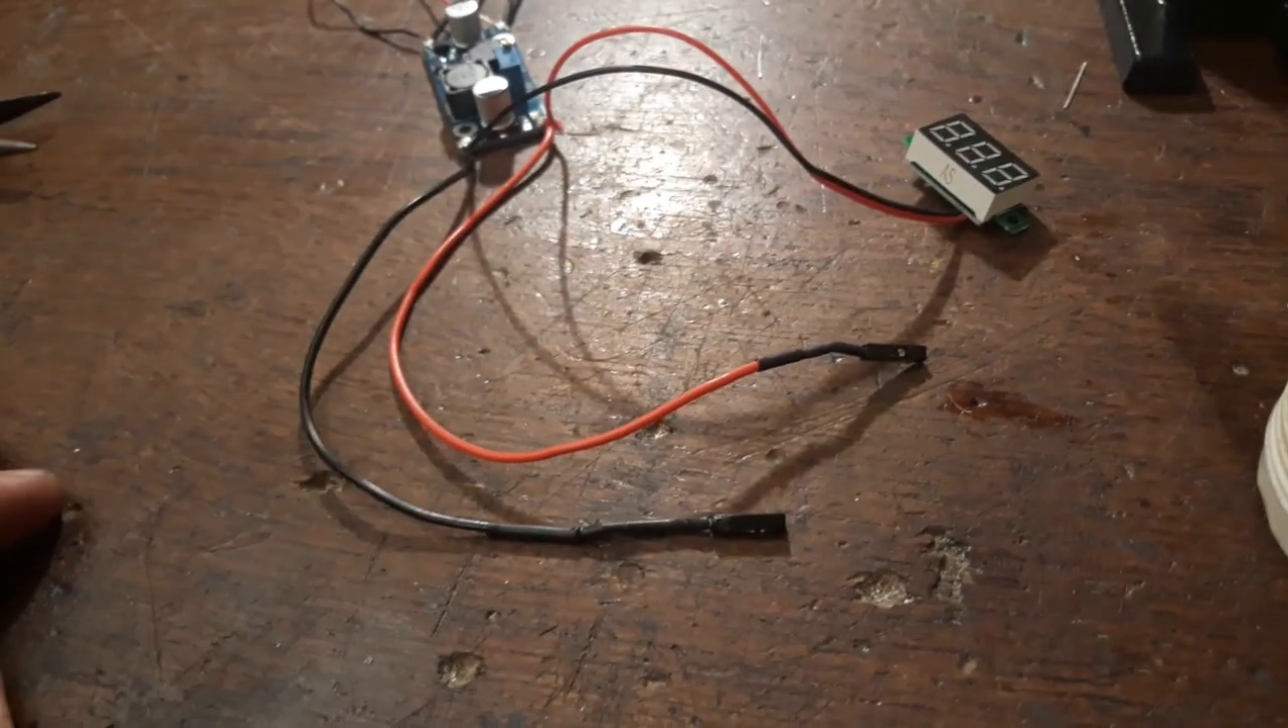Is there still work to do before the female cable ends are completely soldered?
No.